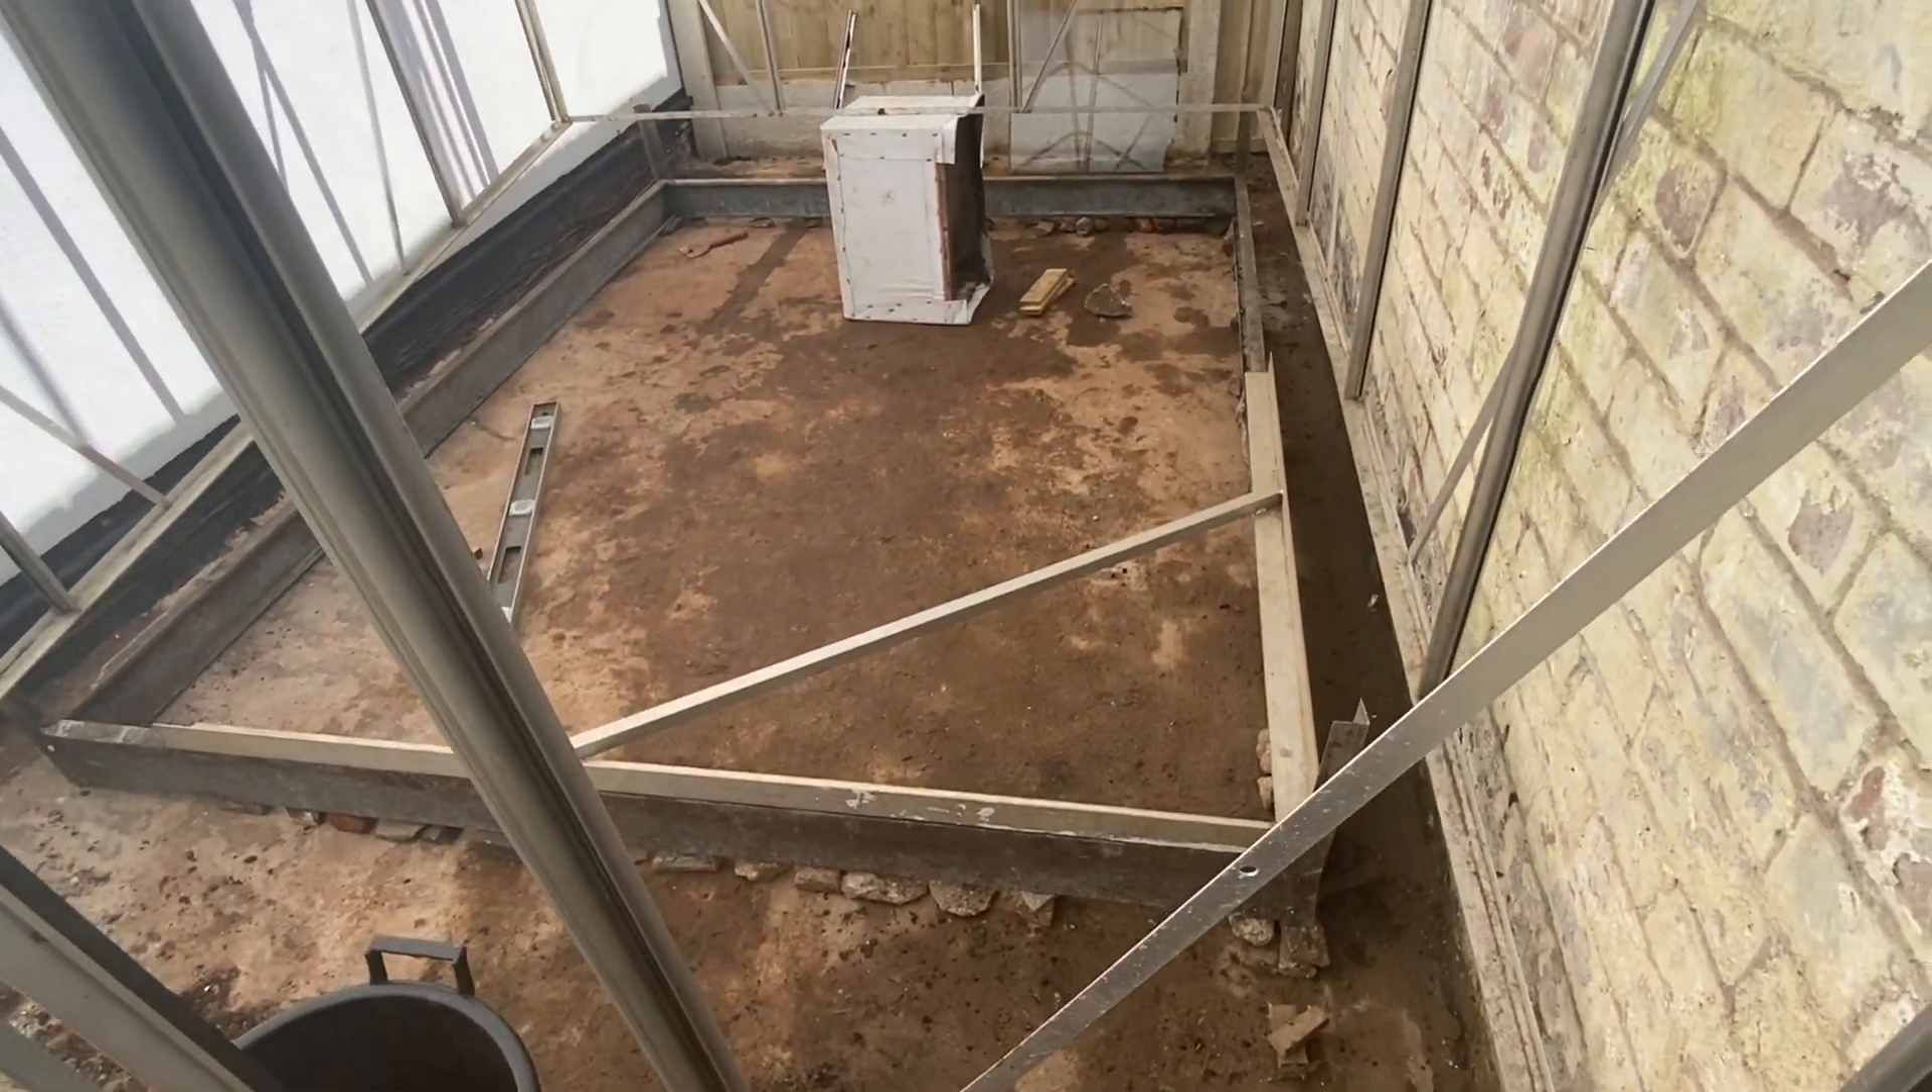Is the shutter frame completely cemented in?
No.